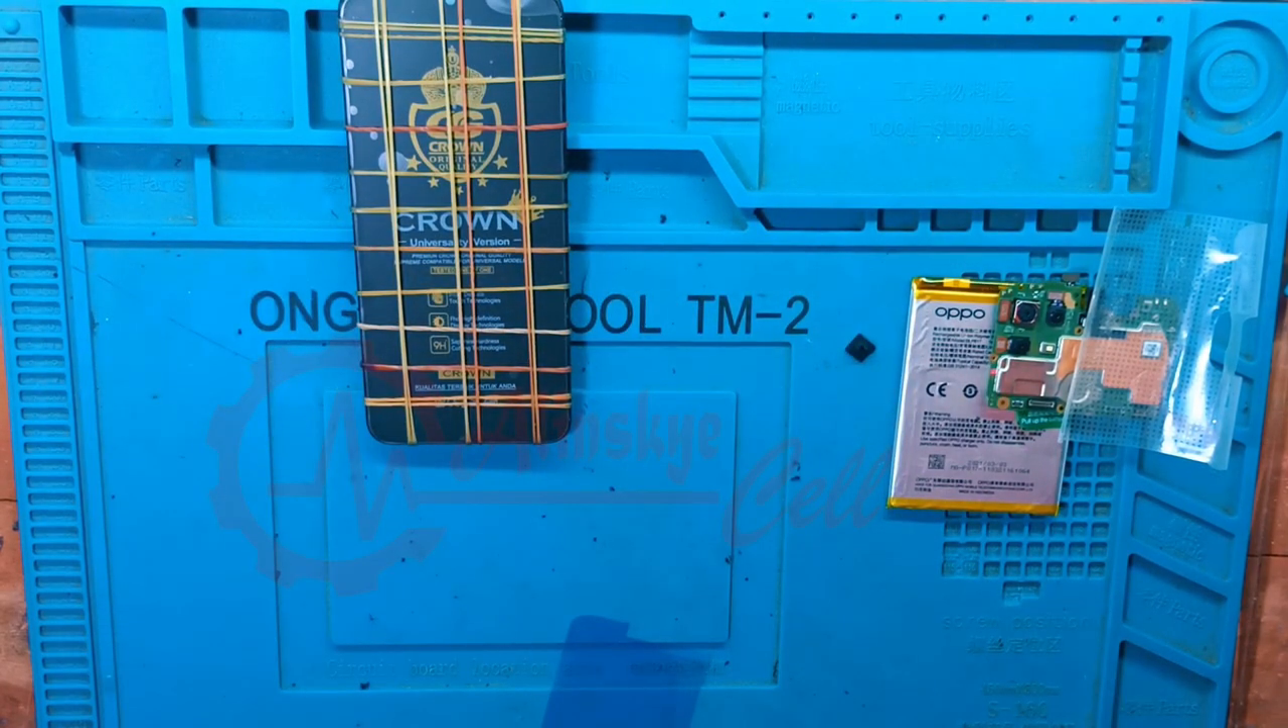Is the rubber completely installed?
Yes.